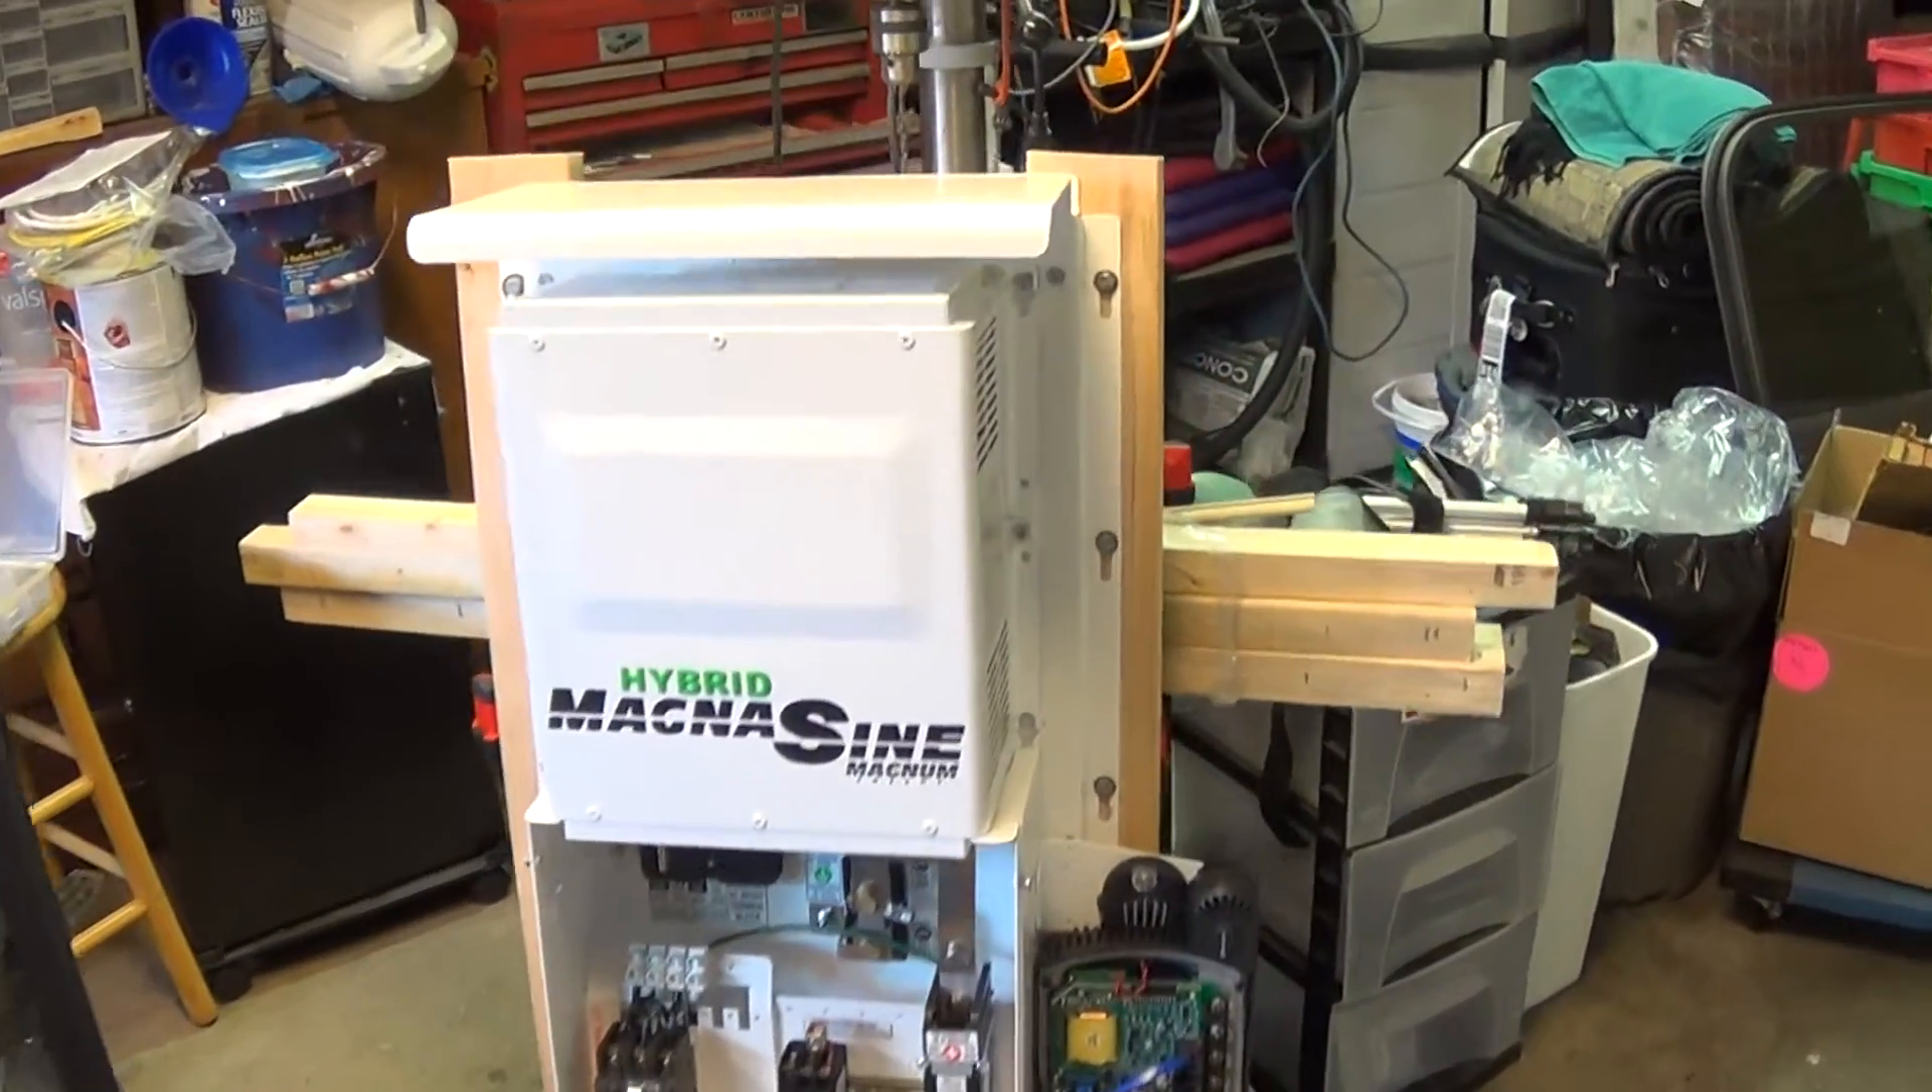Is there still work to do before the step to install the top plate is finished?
No.